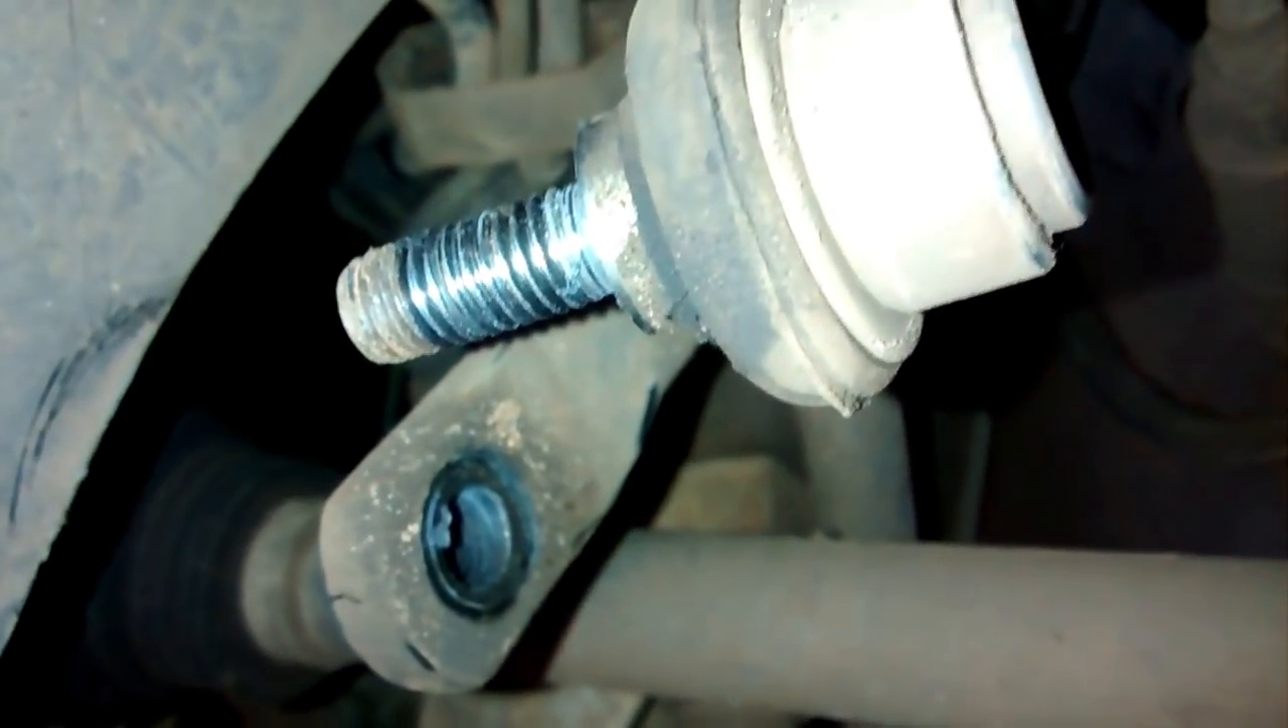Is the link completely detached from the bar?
Yes.